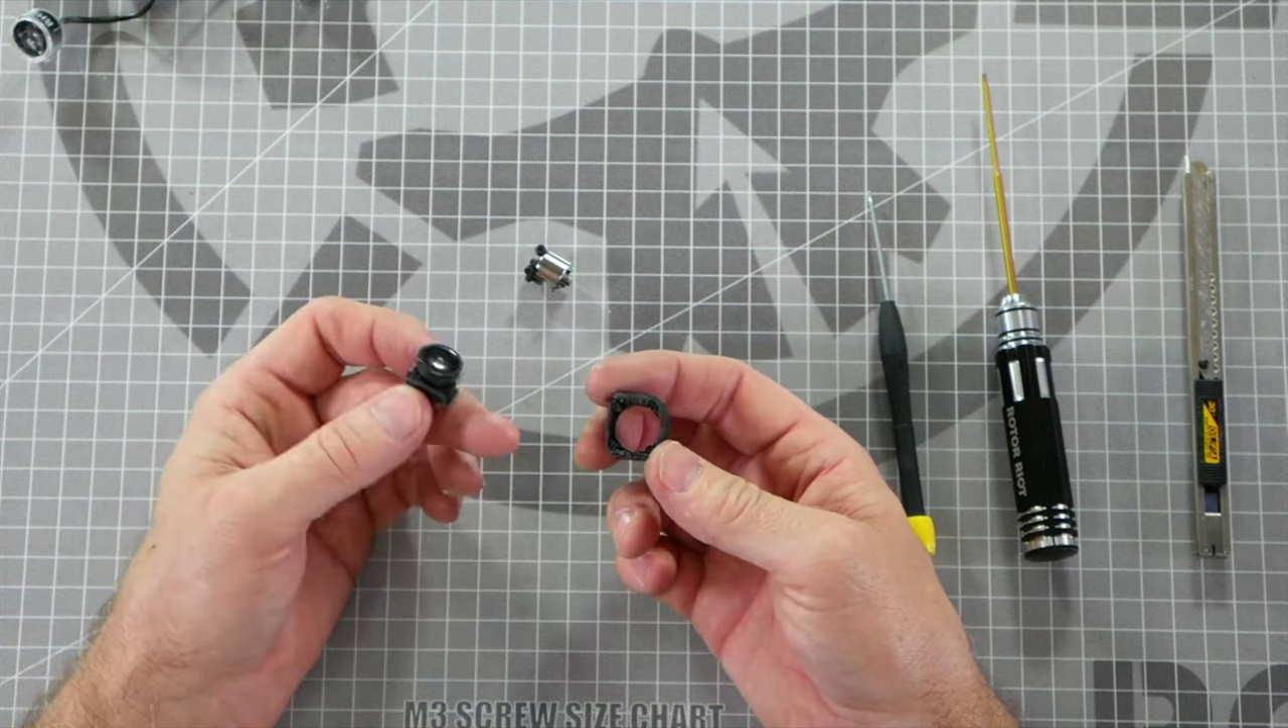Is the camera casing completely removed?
Yes.